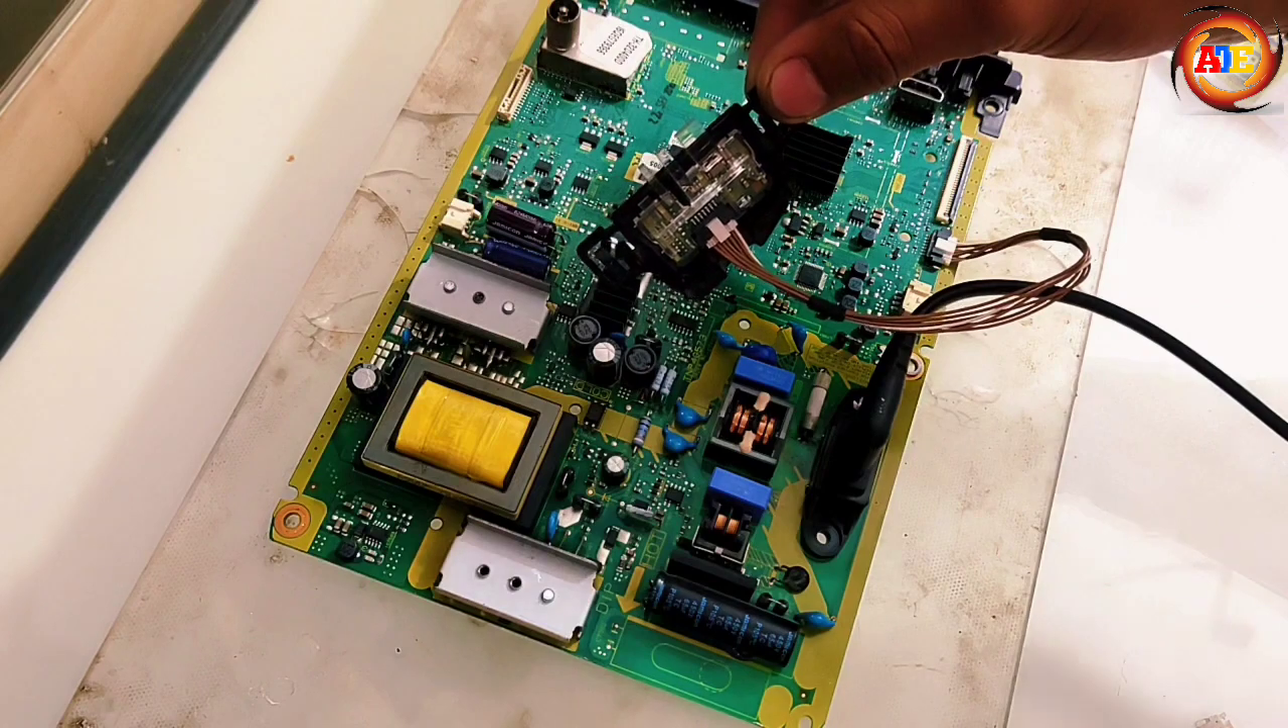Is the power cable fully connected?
Yes.